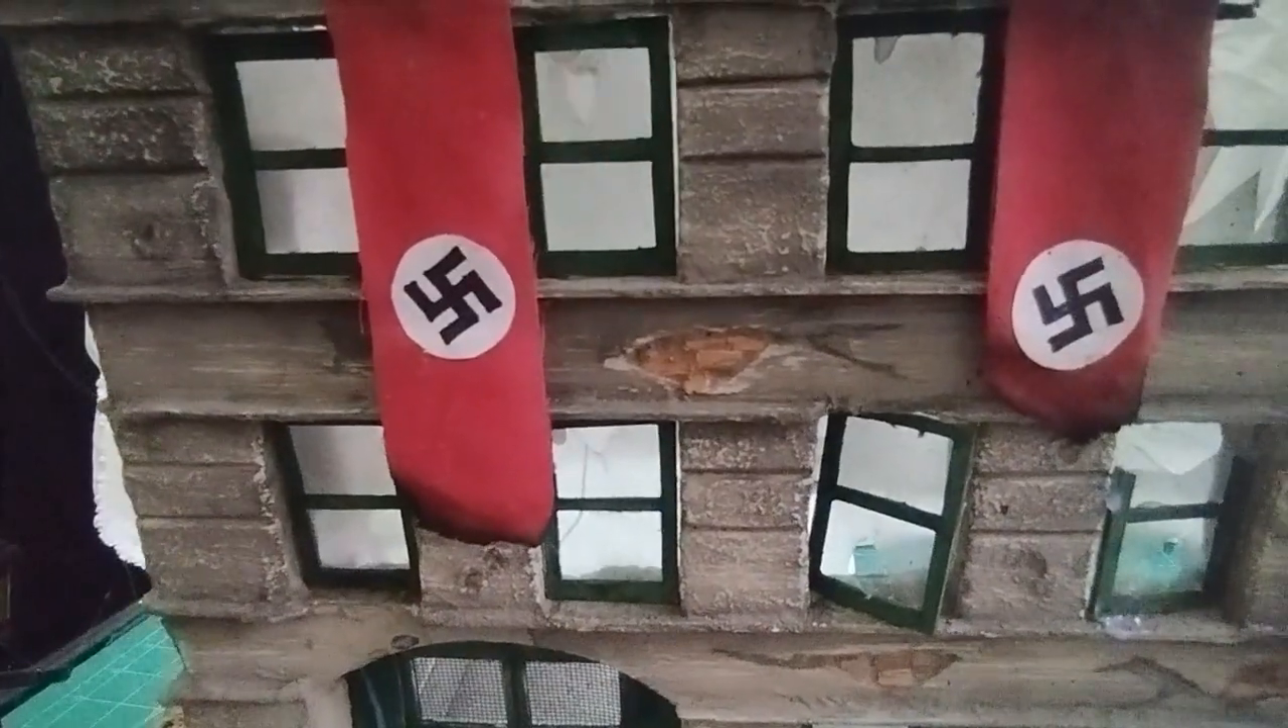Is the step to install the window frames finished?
Yes.